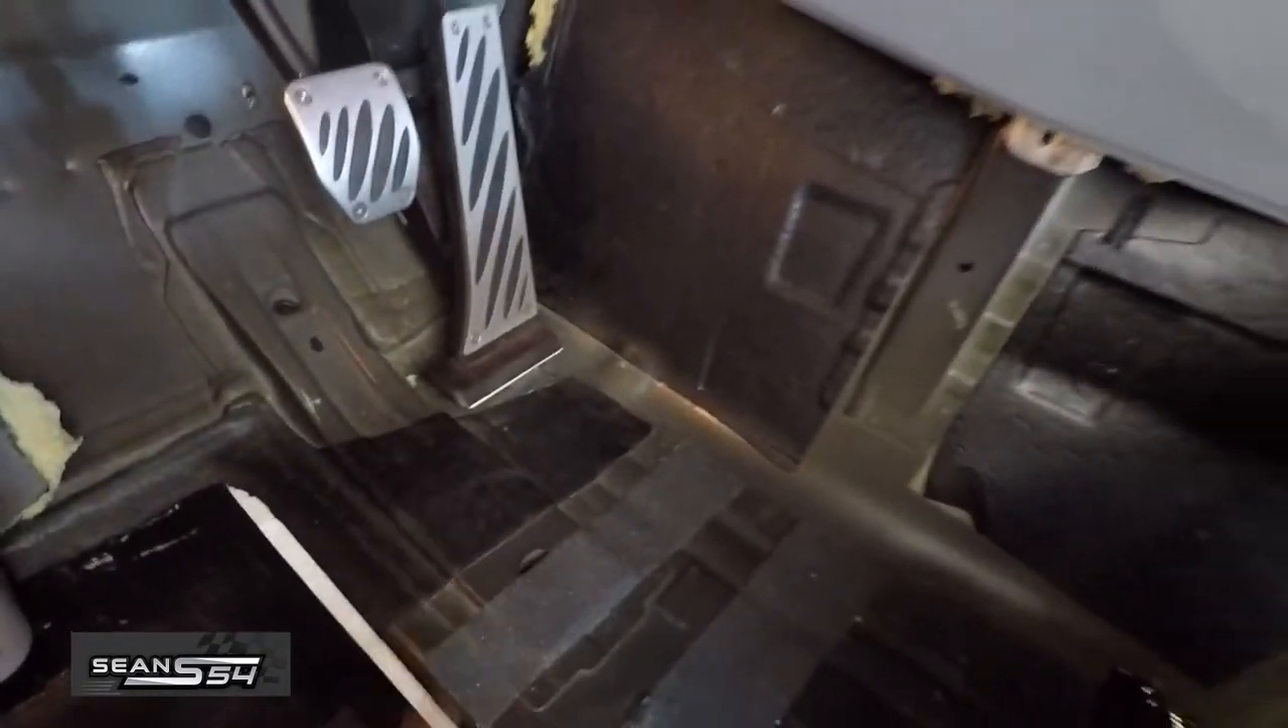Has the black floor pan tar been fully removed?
No.